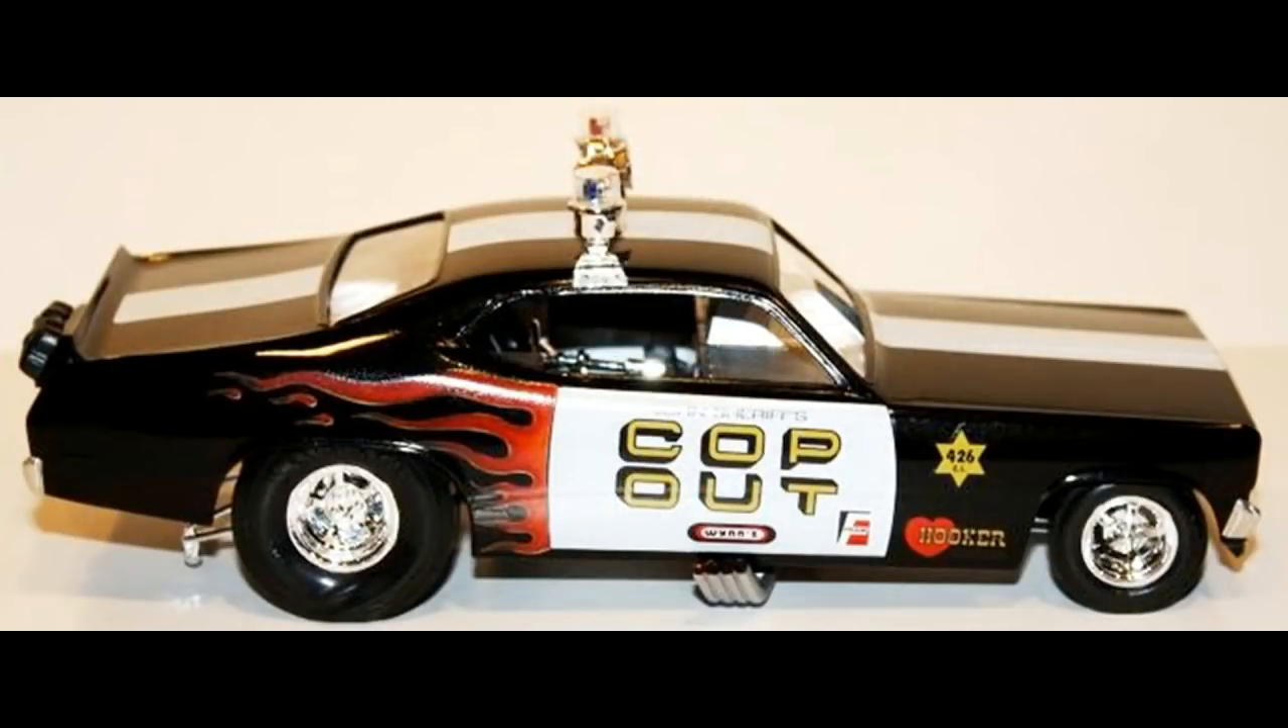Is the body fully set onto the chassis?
Yes.